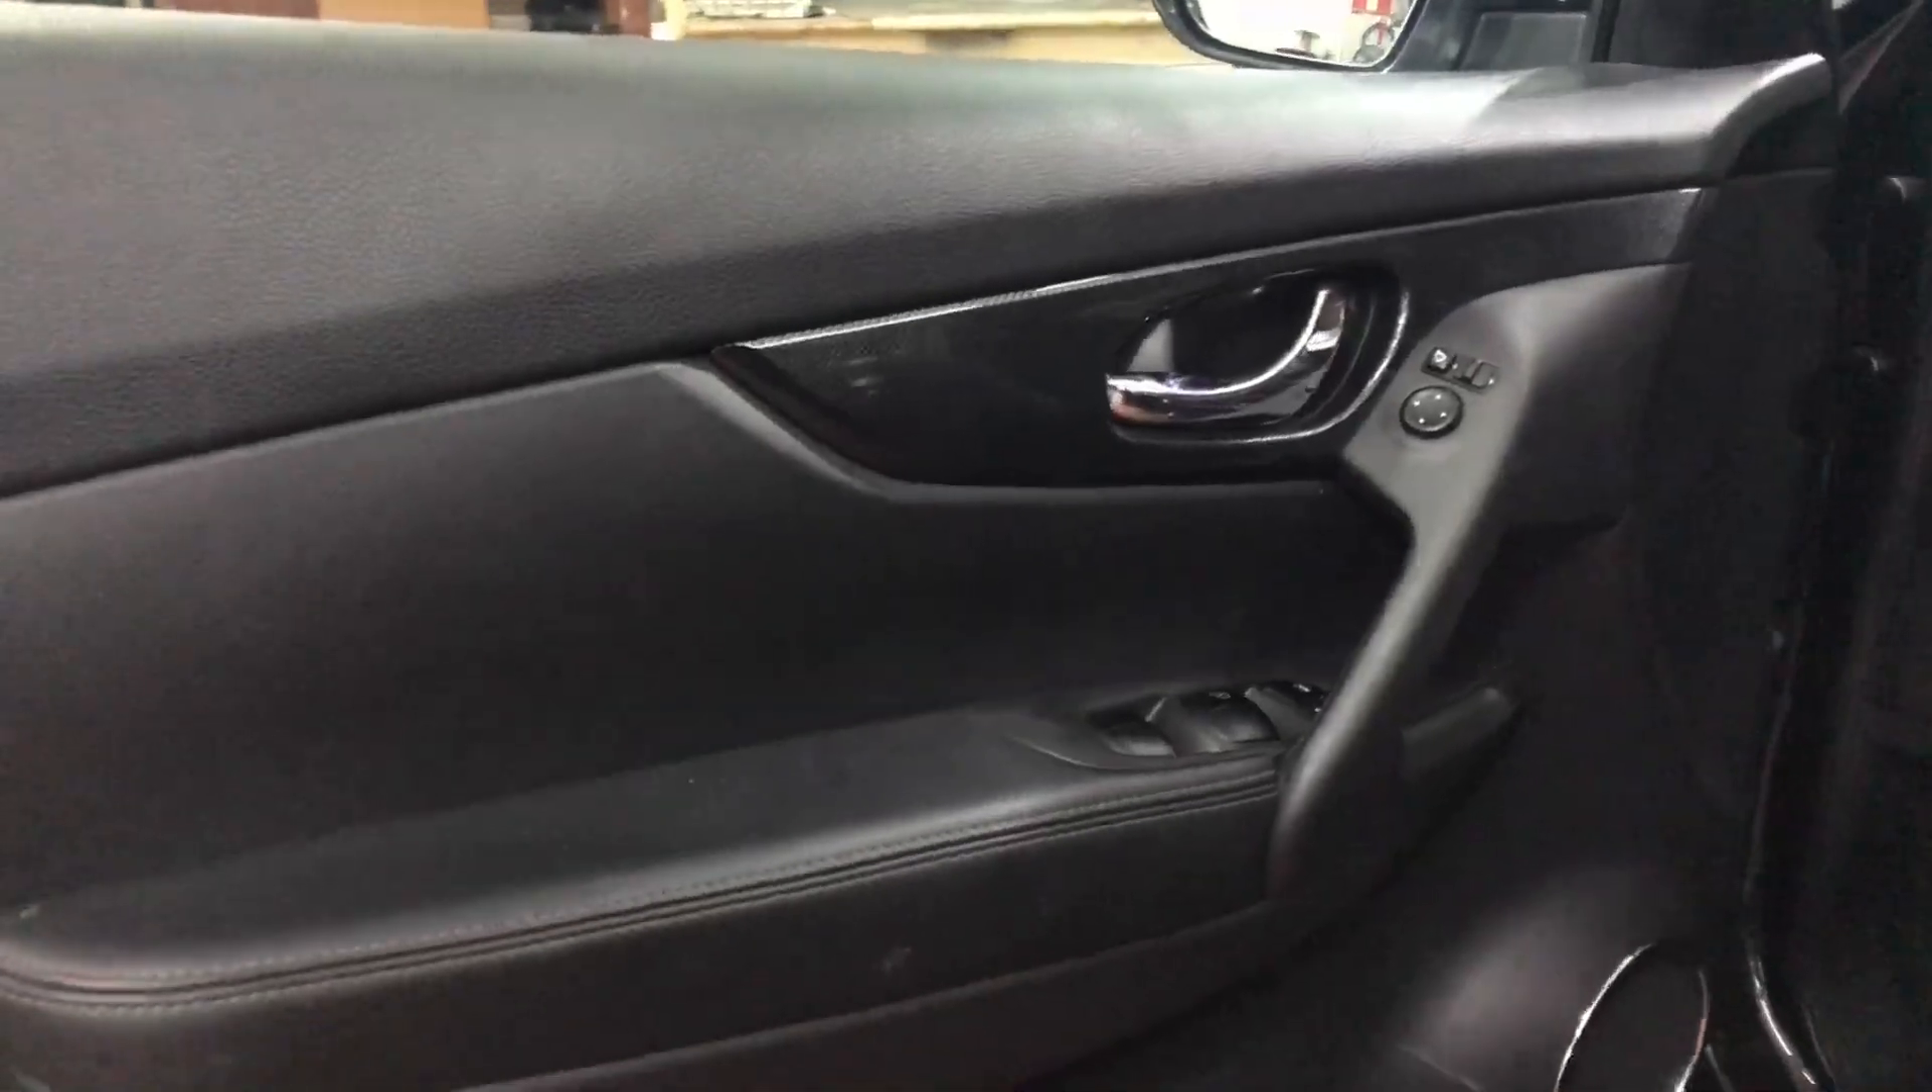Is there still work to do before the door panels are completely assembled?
No.